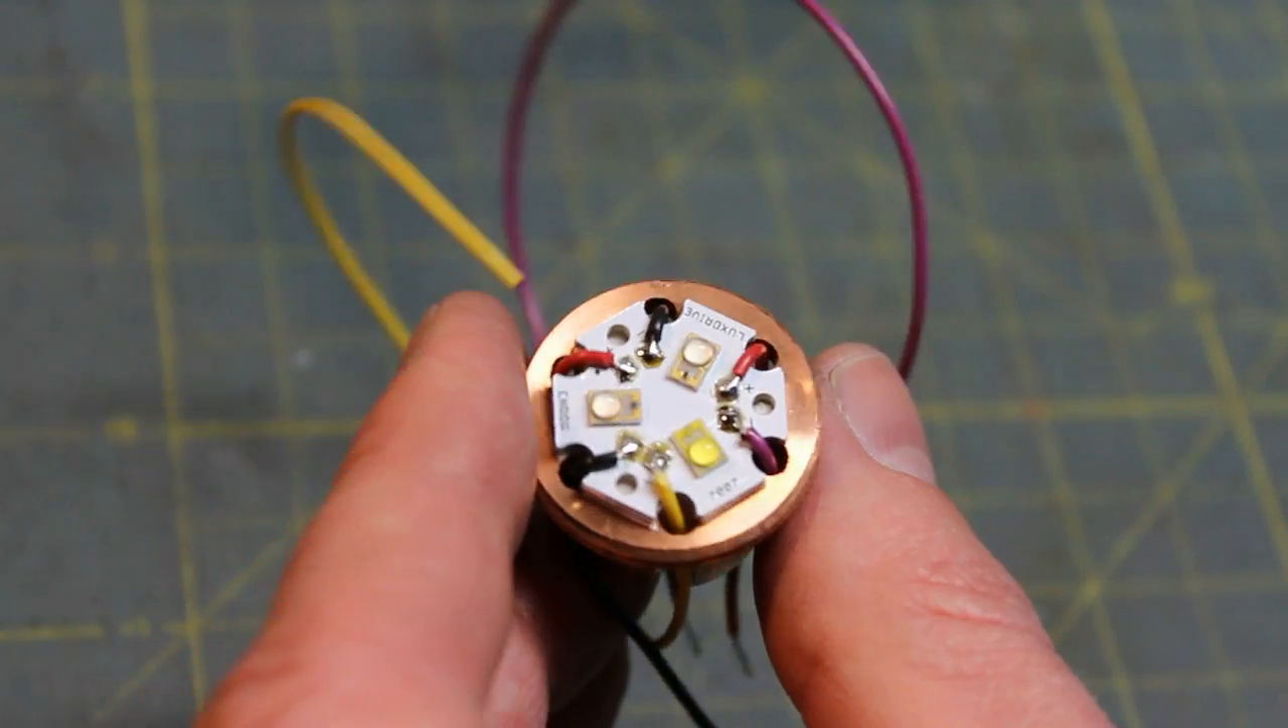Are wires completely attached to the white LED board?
Yes.